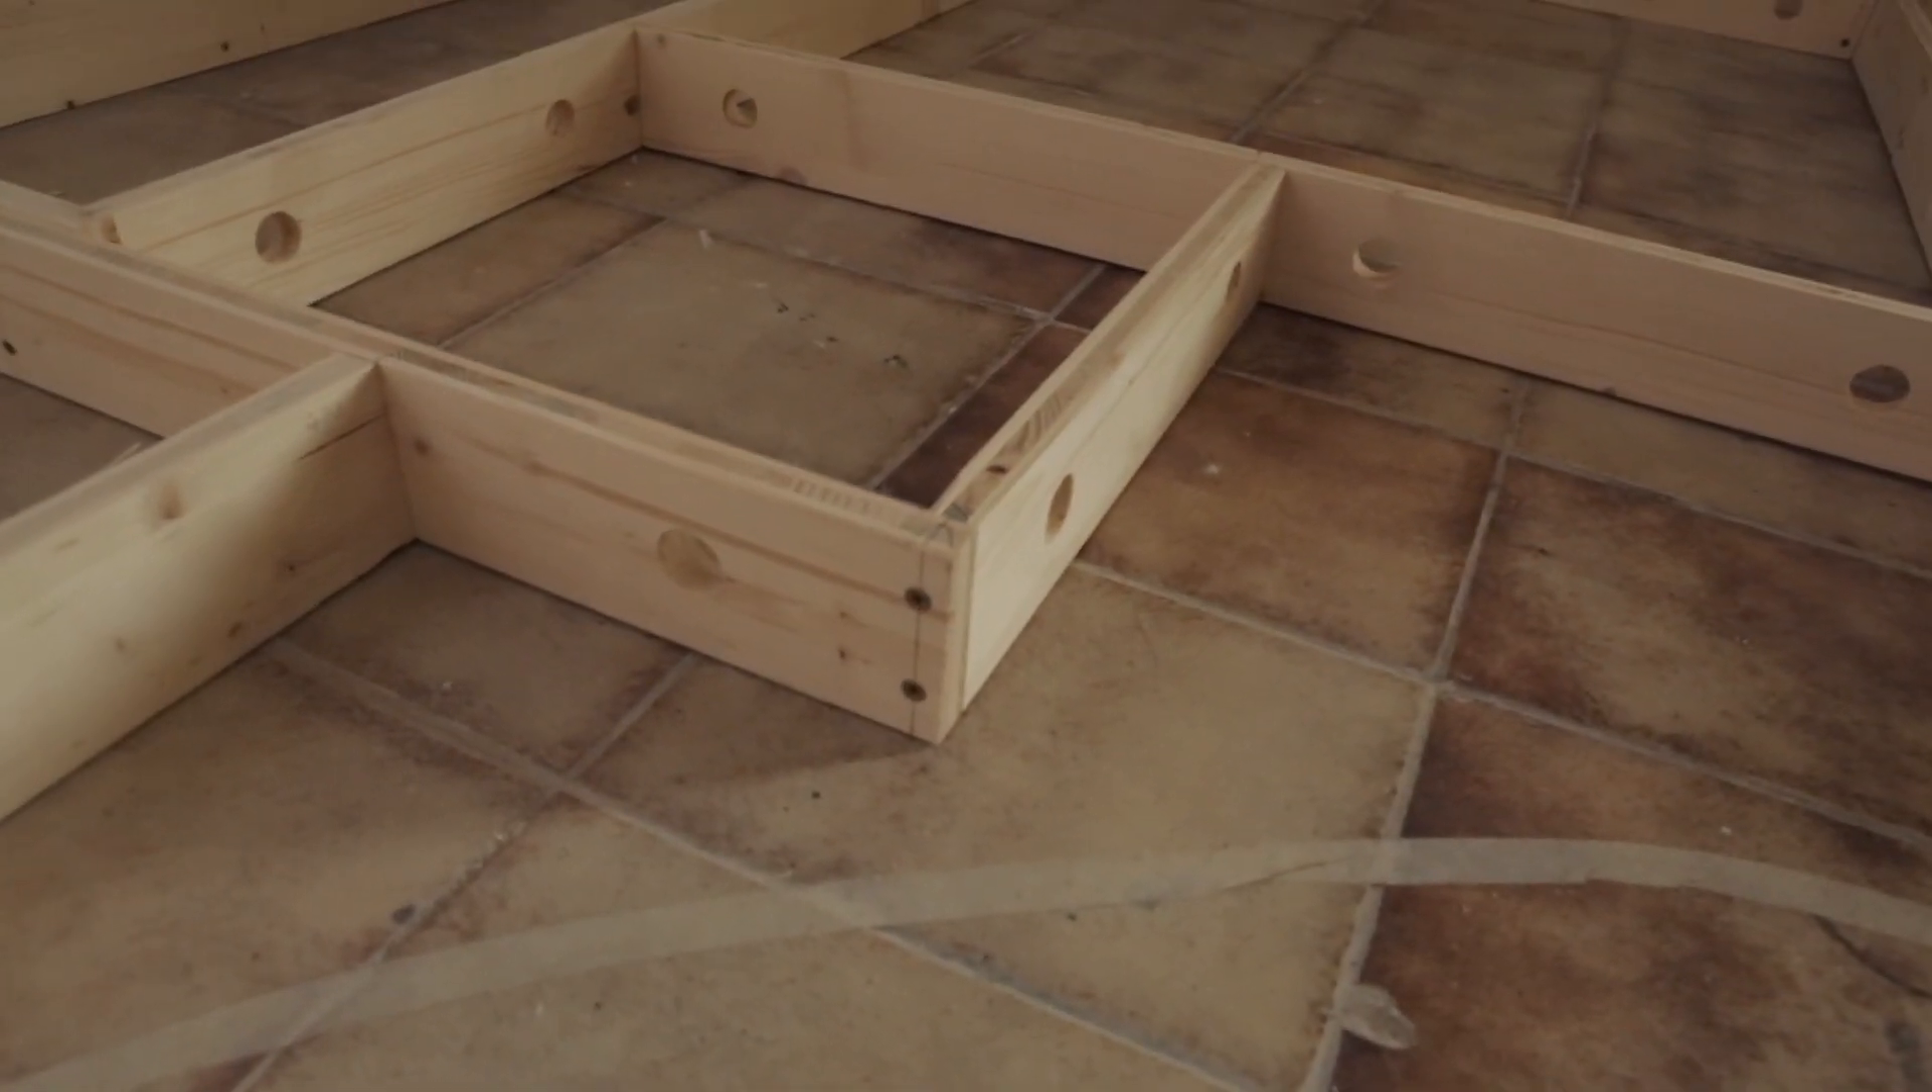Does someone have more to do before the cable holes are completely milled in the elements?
No.